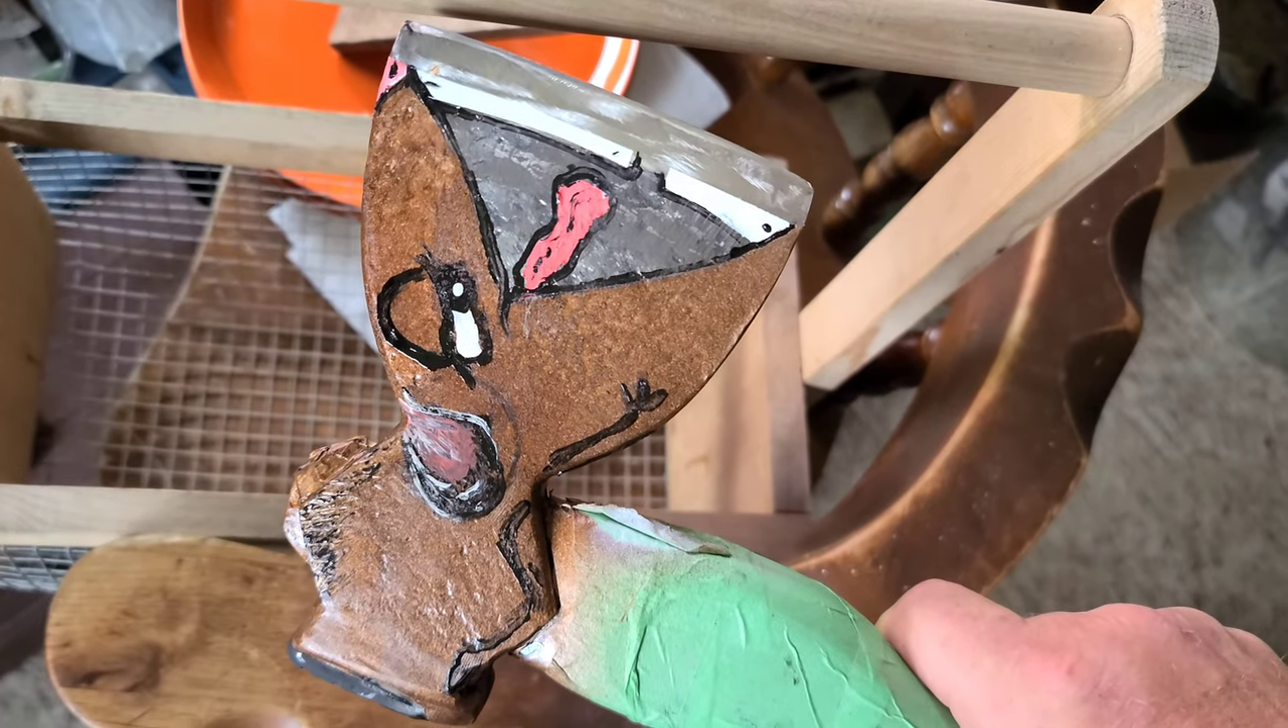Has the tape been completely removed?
No.